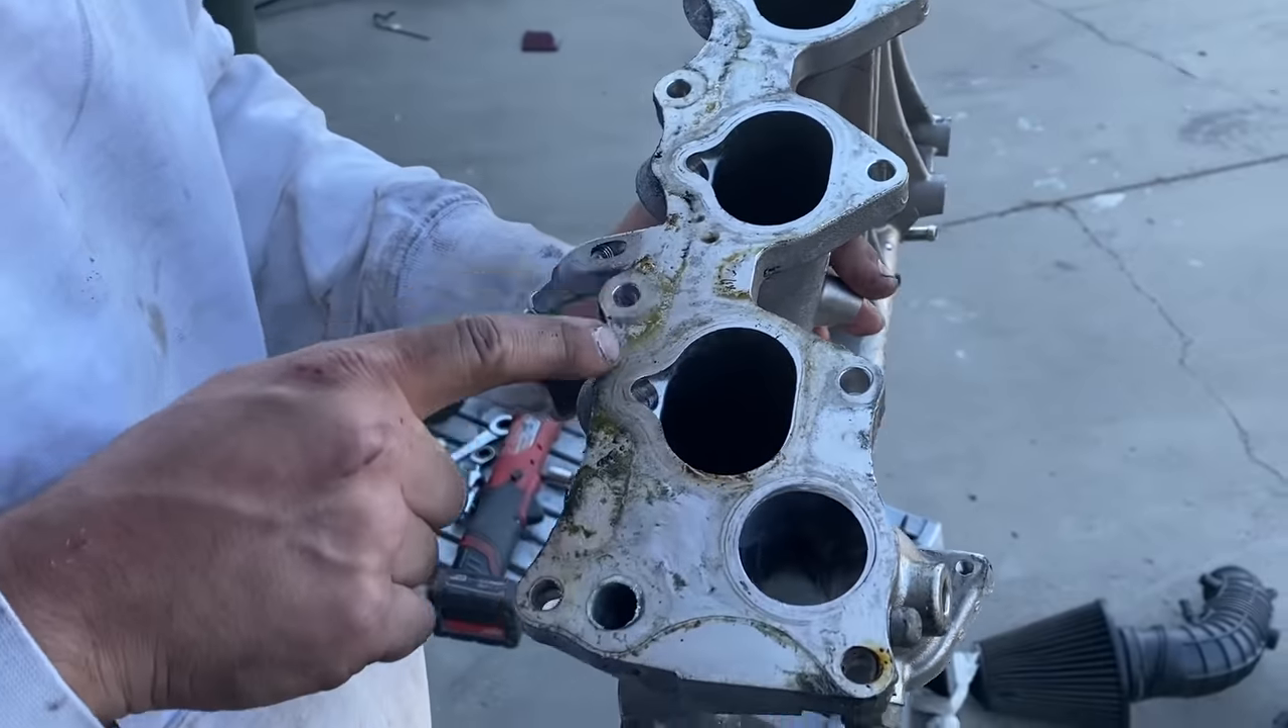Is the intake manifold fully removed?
Yes.